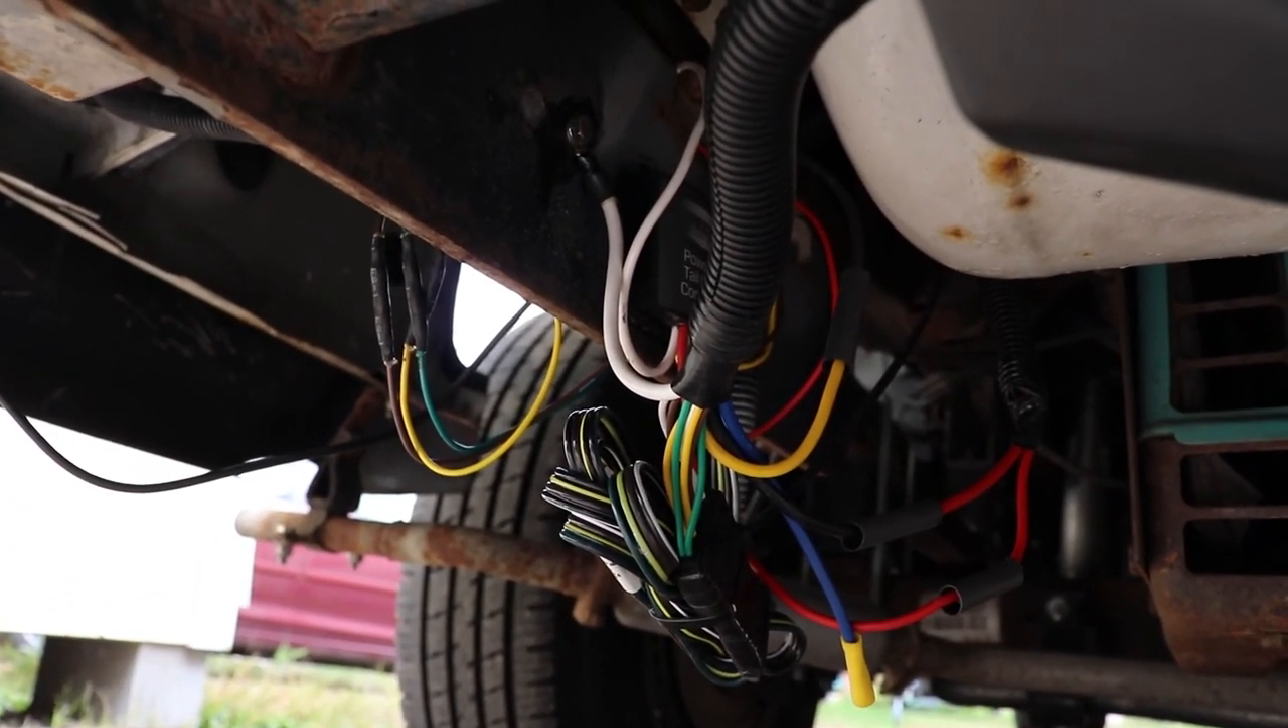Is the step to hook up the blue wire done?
No.